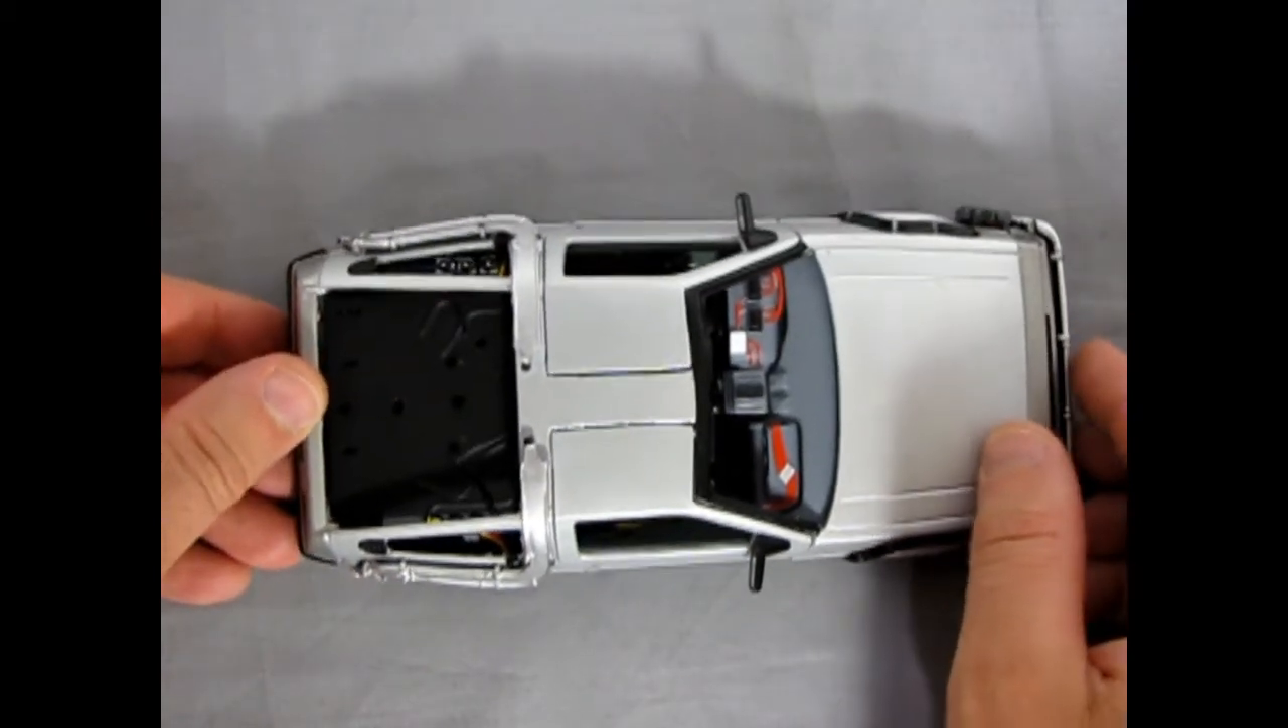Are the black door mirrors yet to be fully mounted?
No.